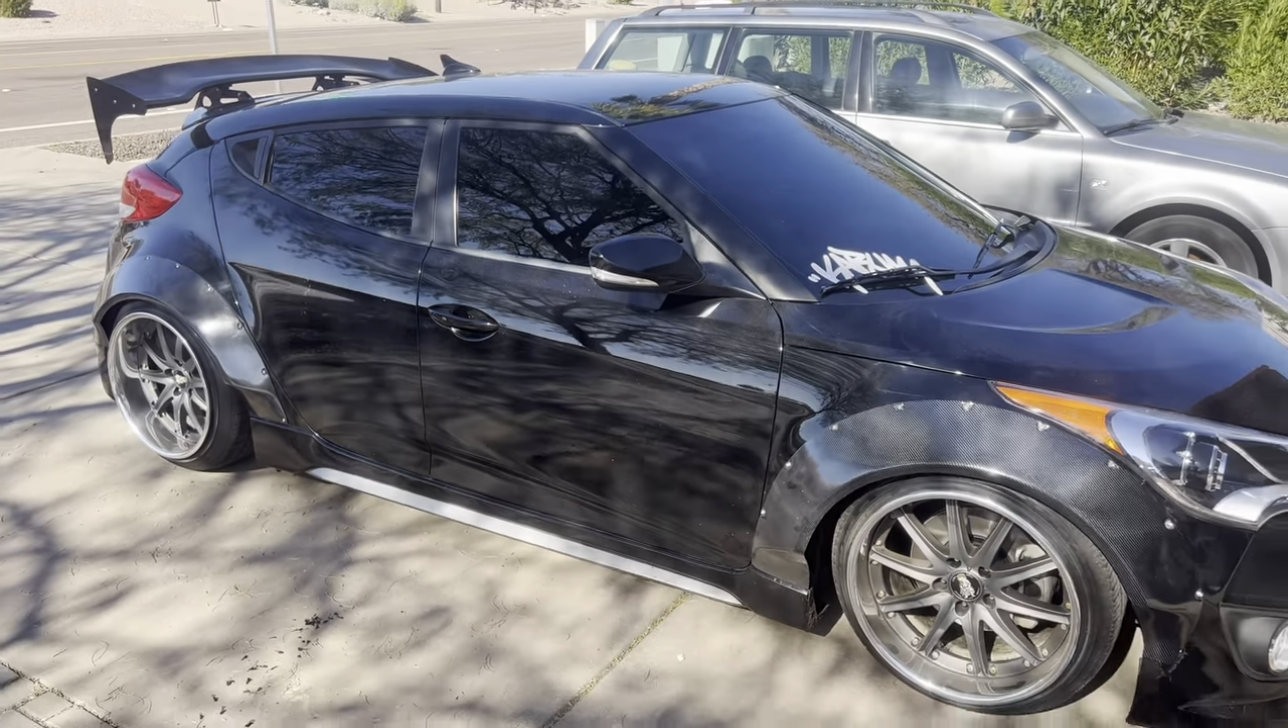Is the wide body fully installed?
Yes.